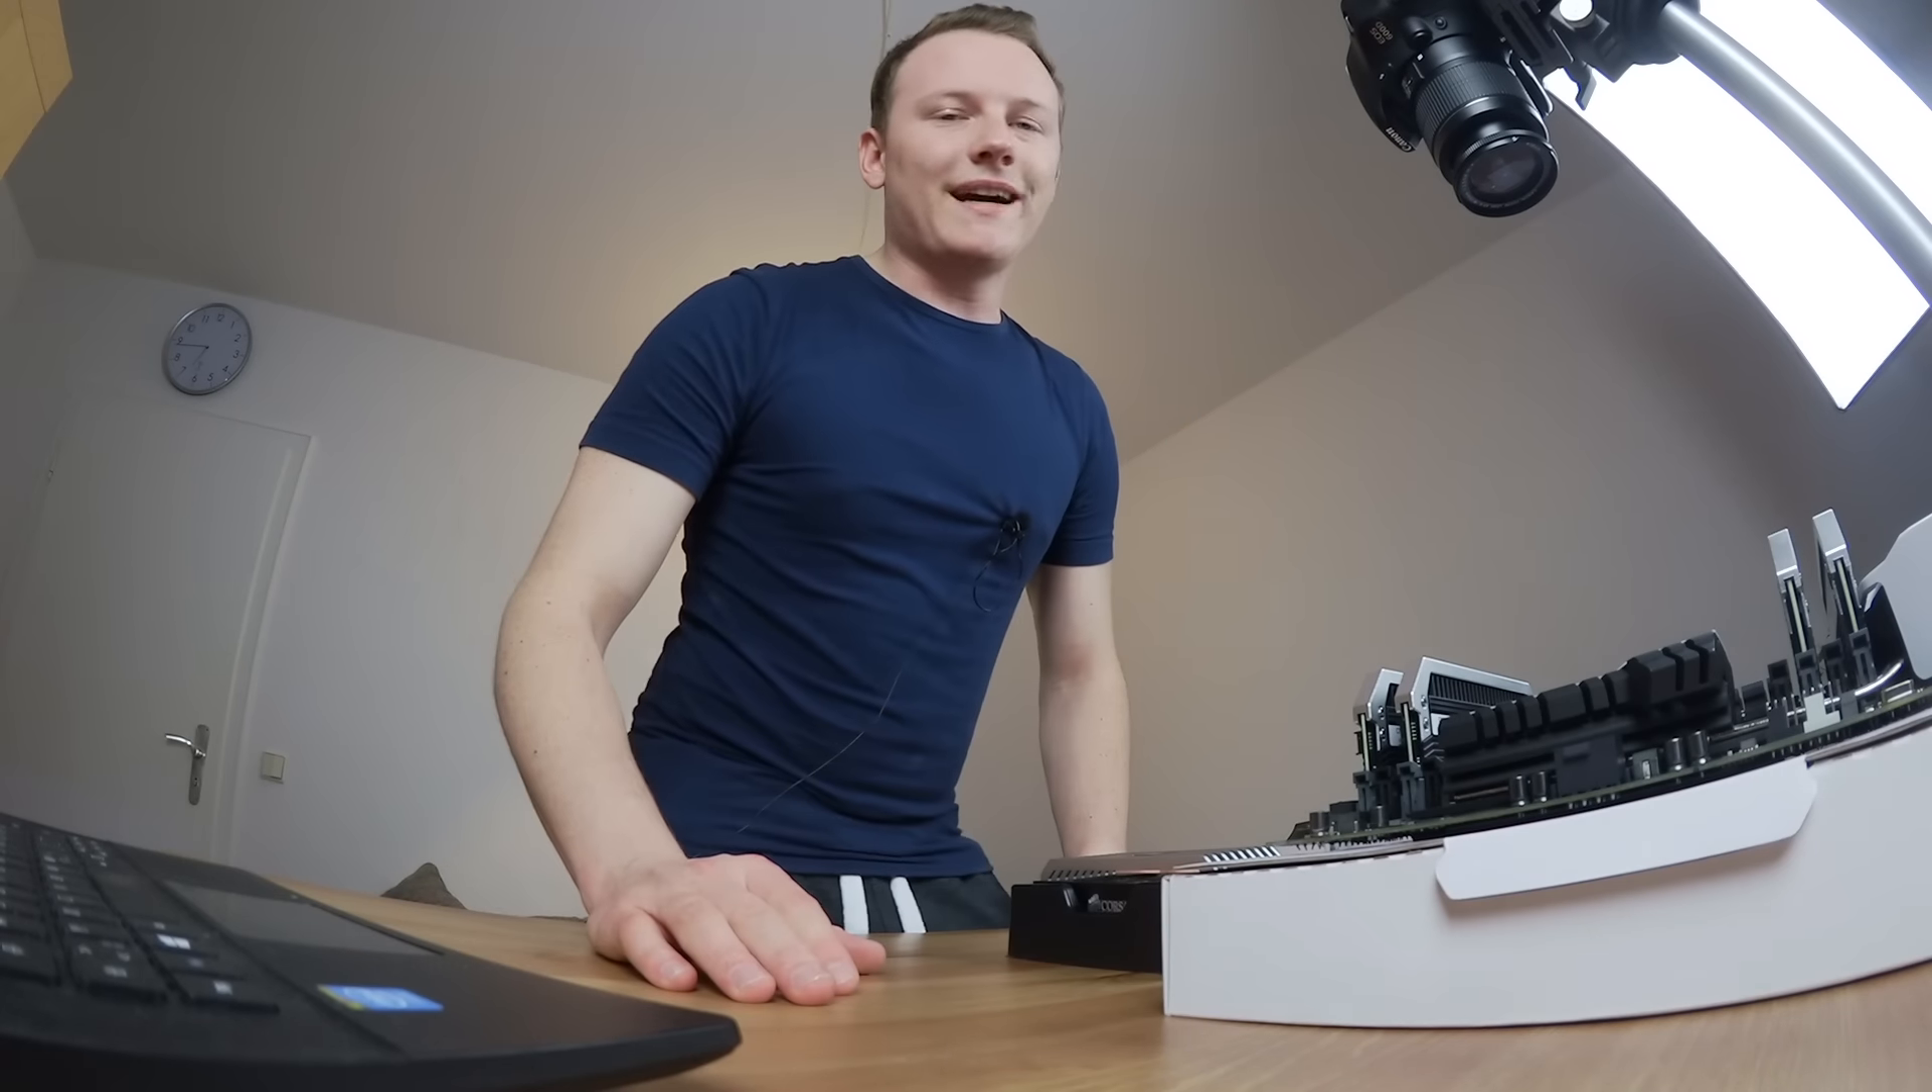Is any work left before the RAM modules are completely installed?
No.